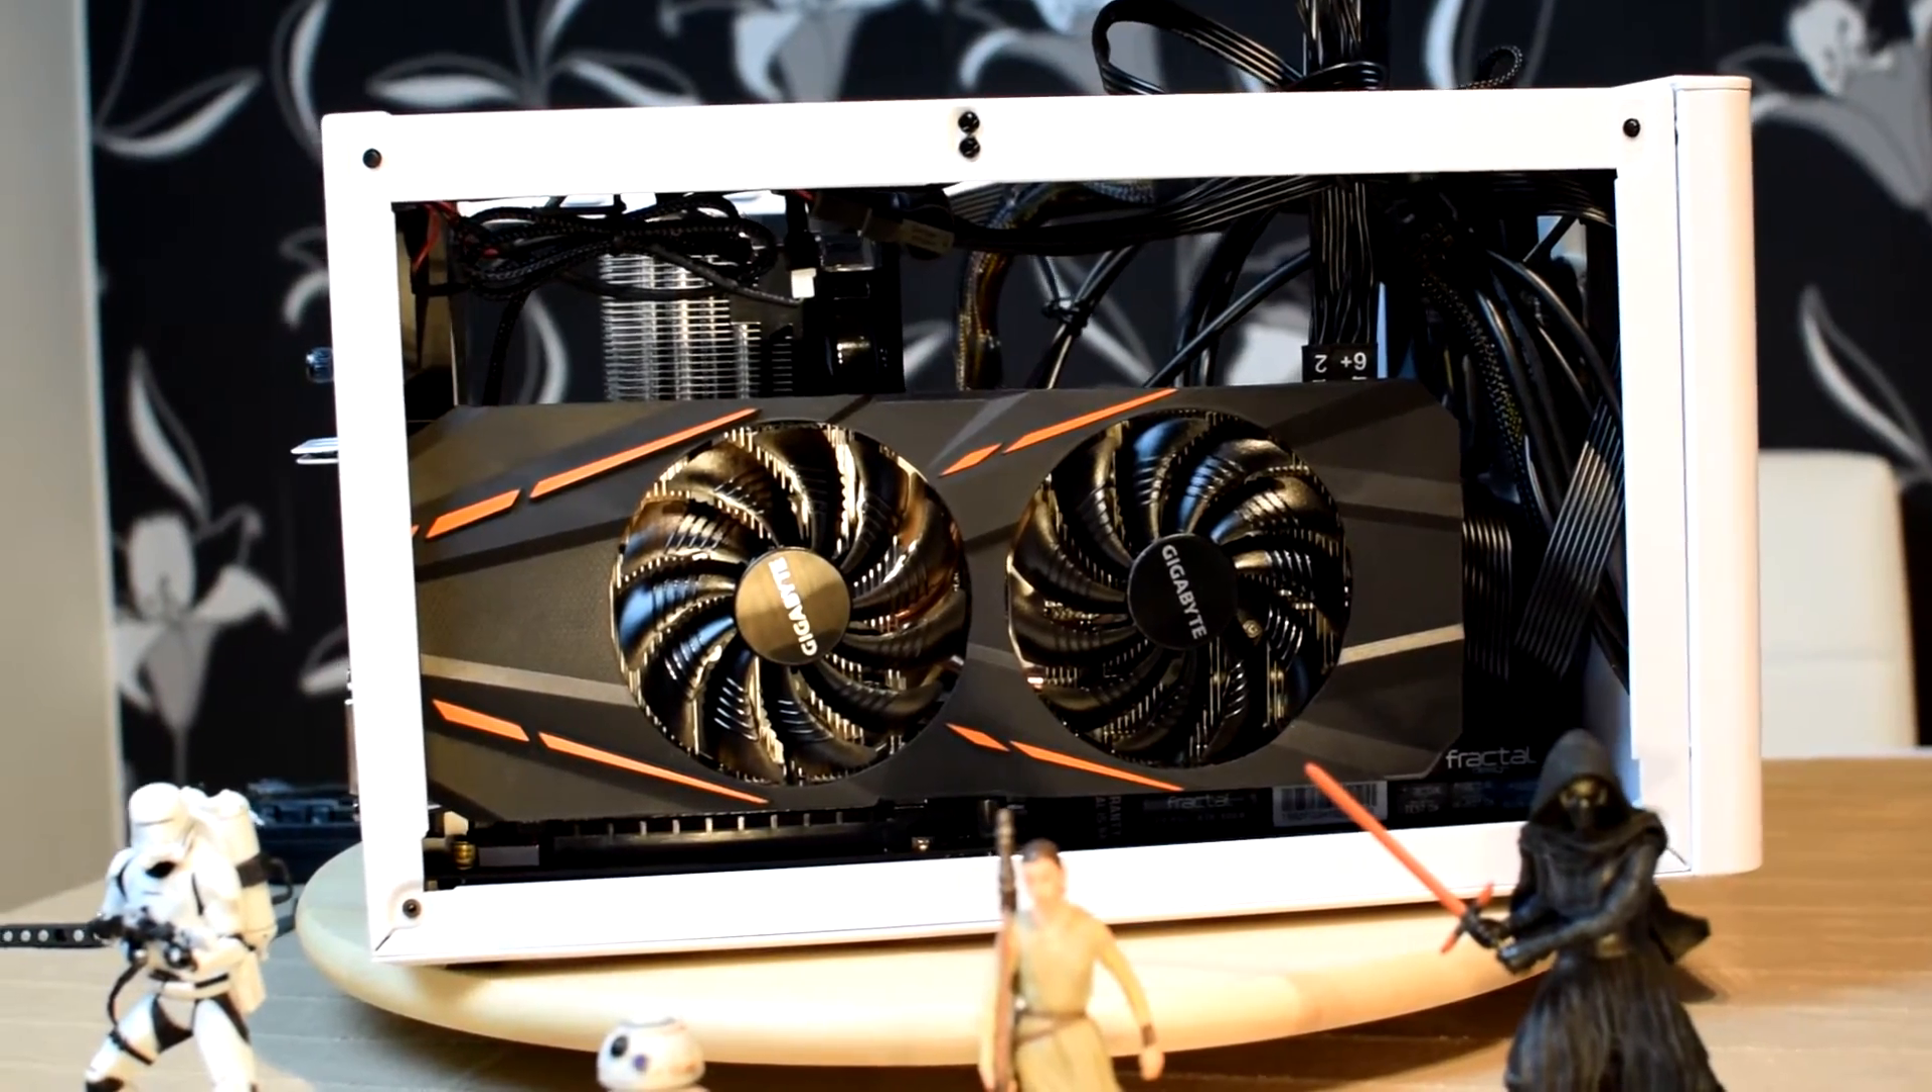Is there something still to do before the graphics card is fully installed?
No.